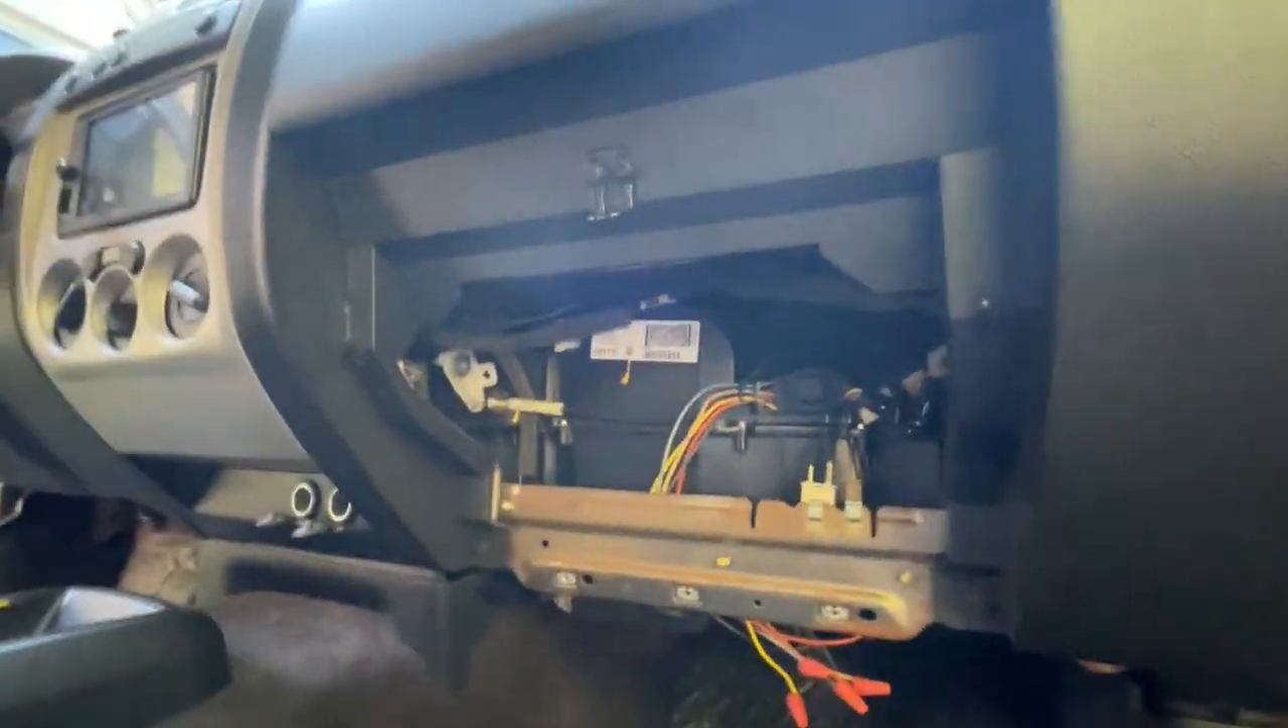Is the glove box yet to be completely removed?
No.